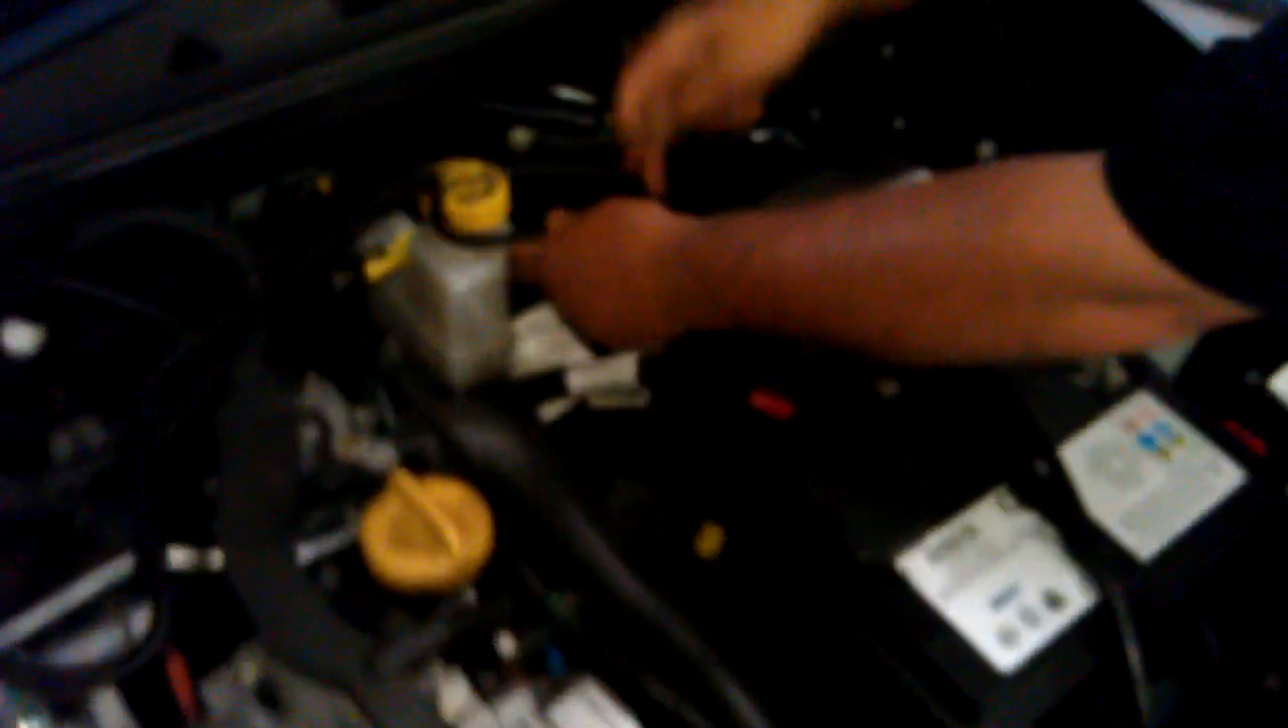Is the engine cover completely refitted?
No.